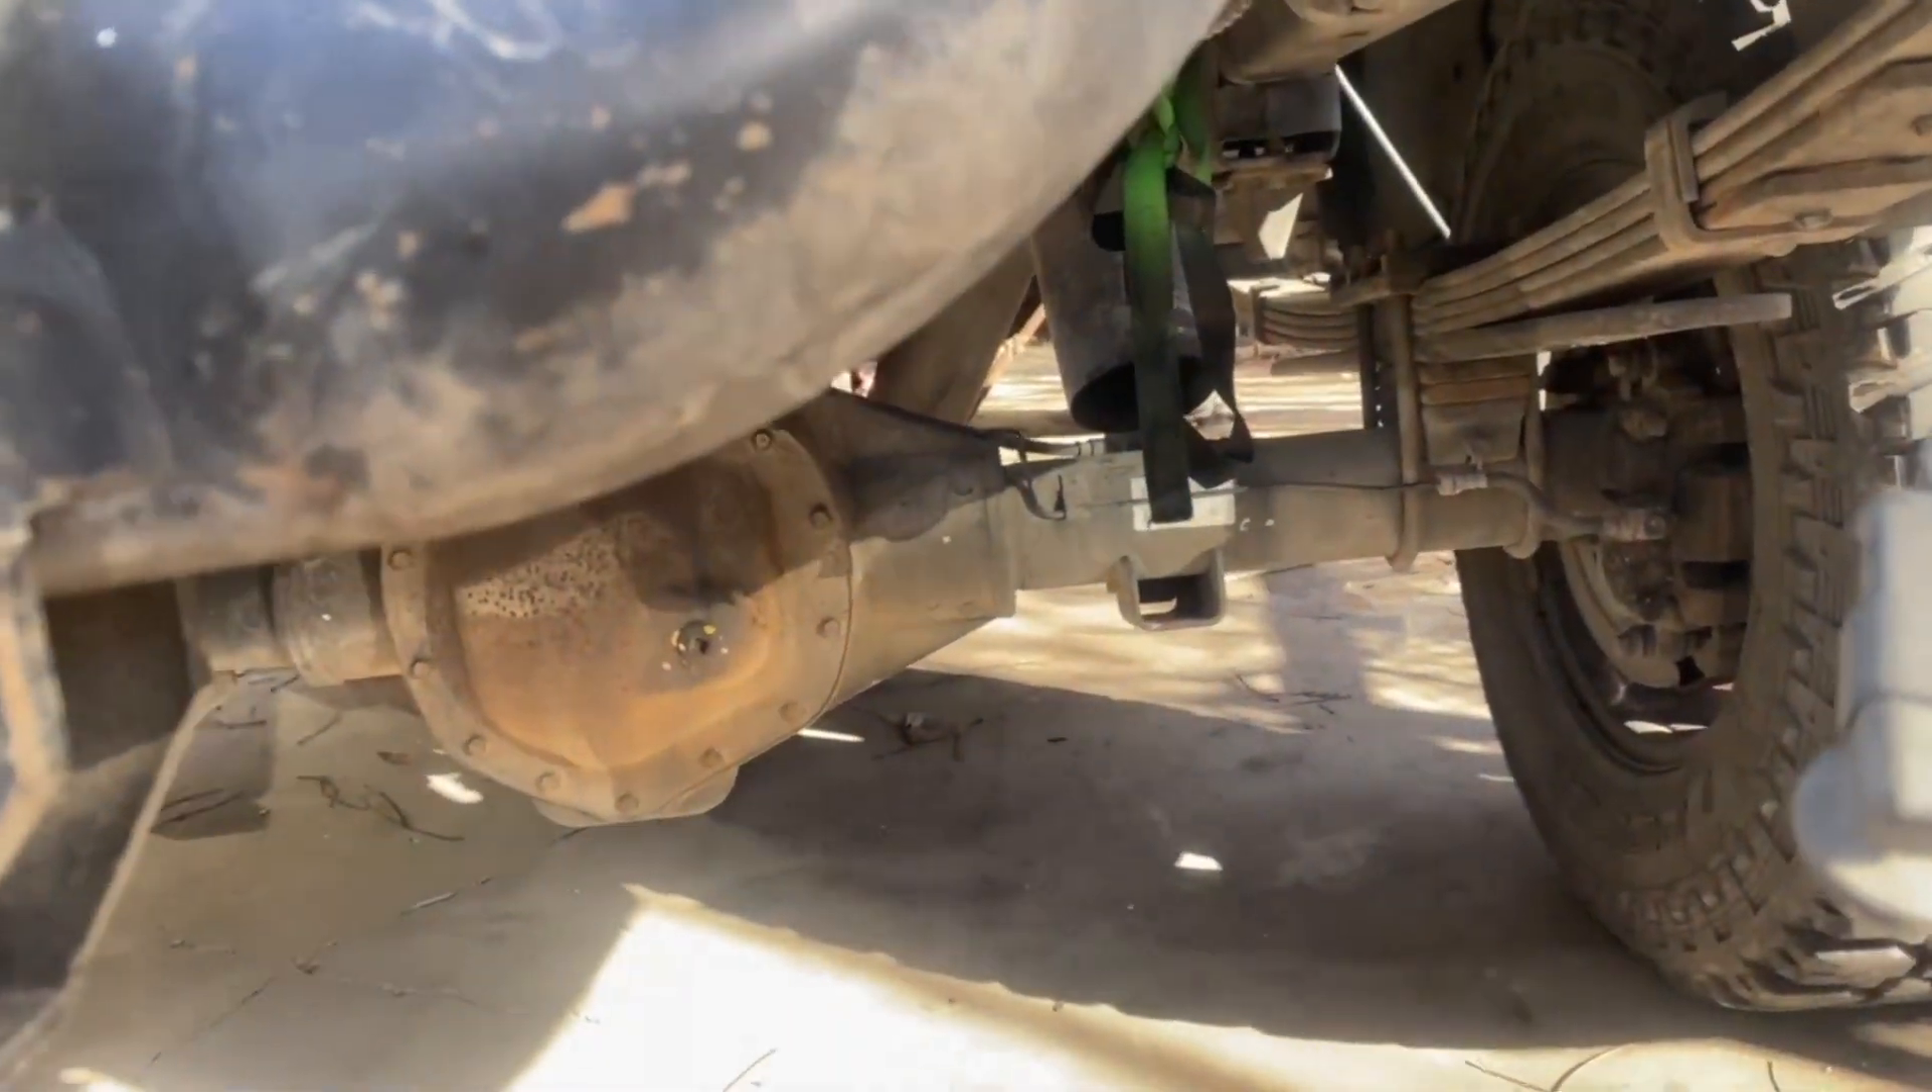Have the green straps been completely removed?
No.